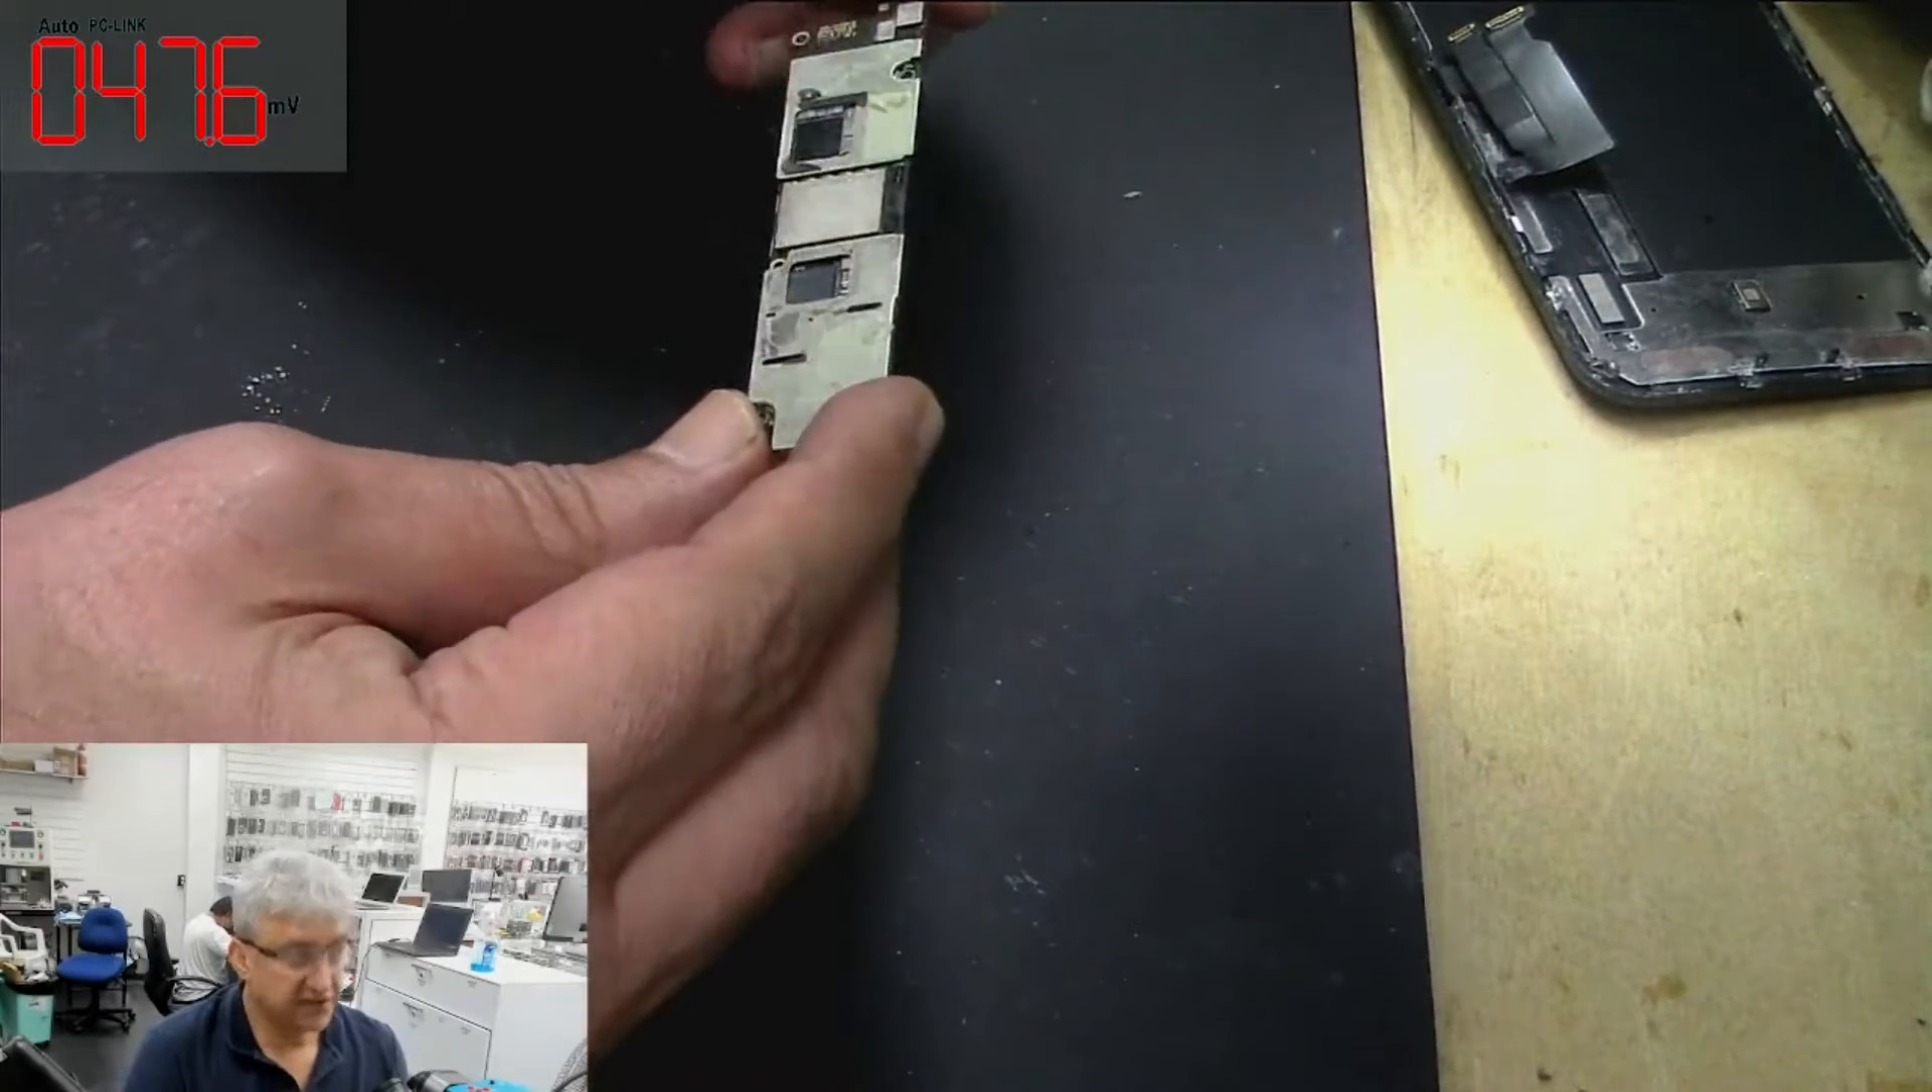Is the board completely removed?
Yes.